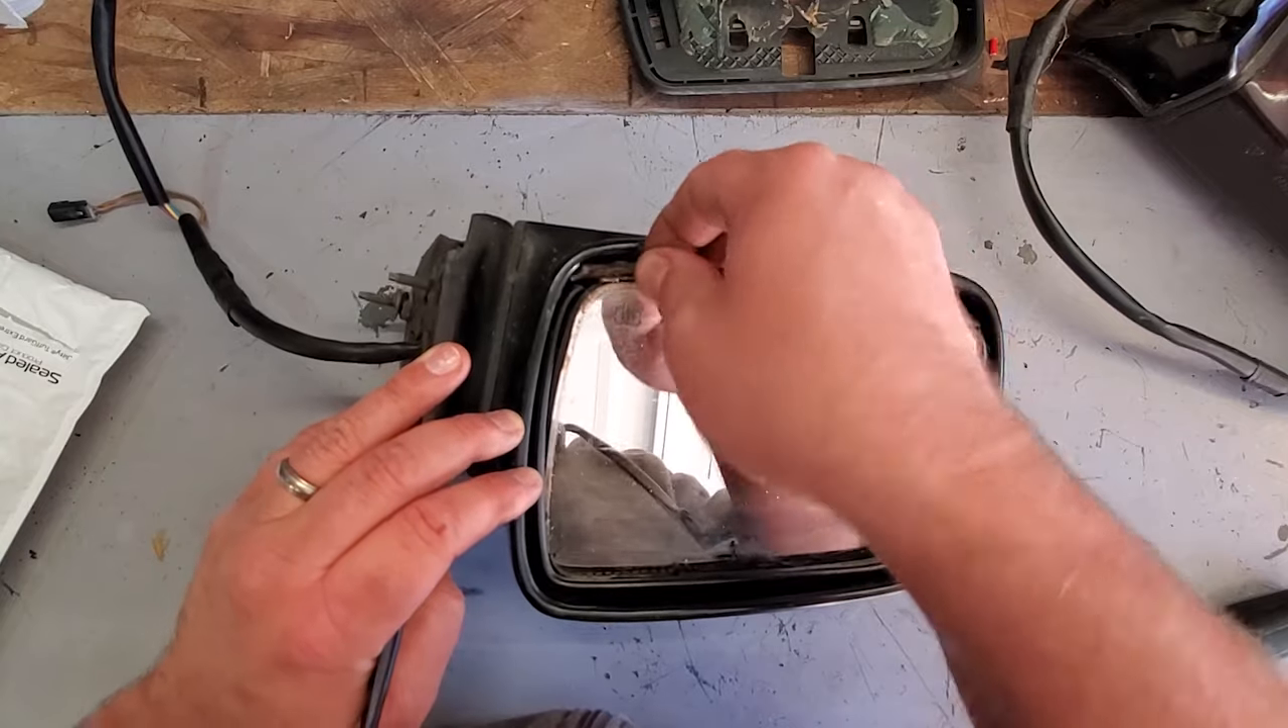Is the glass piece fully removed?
No.